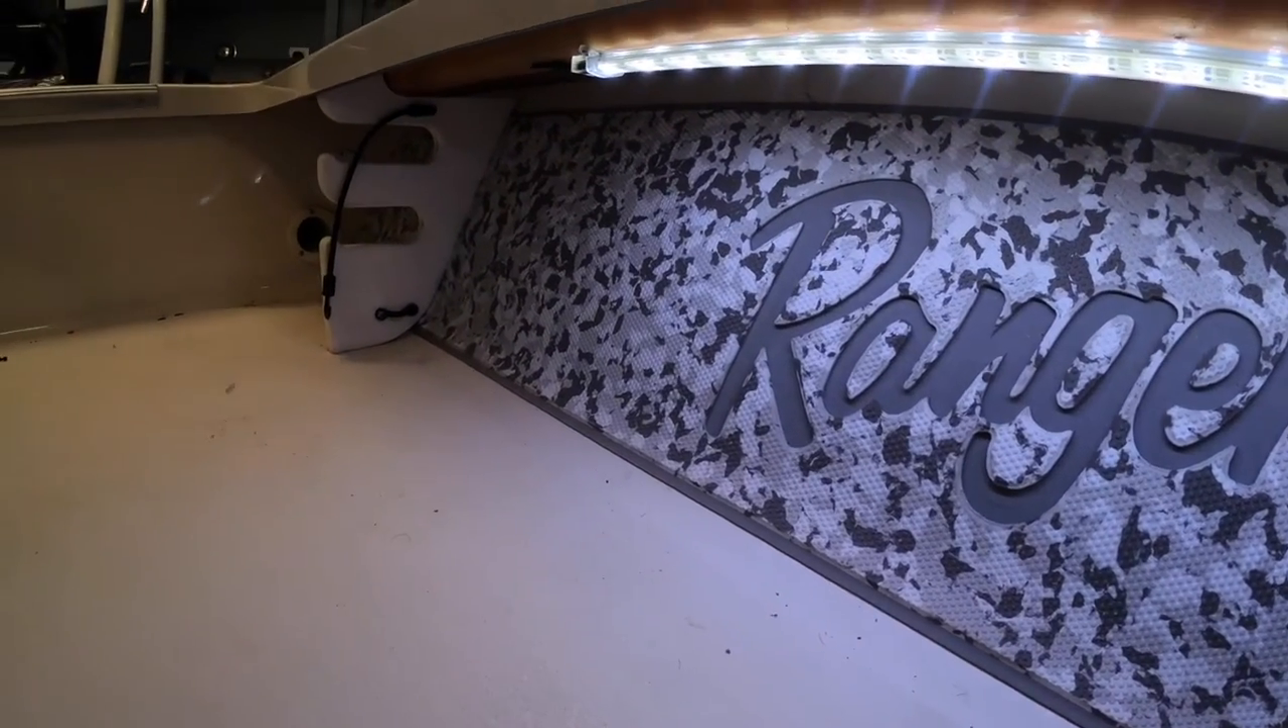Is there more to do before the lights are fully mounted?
No.